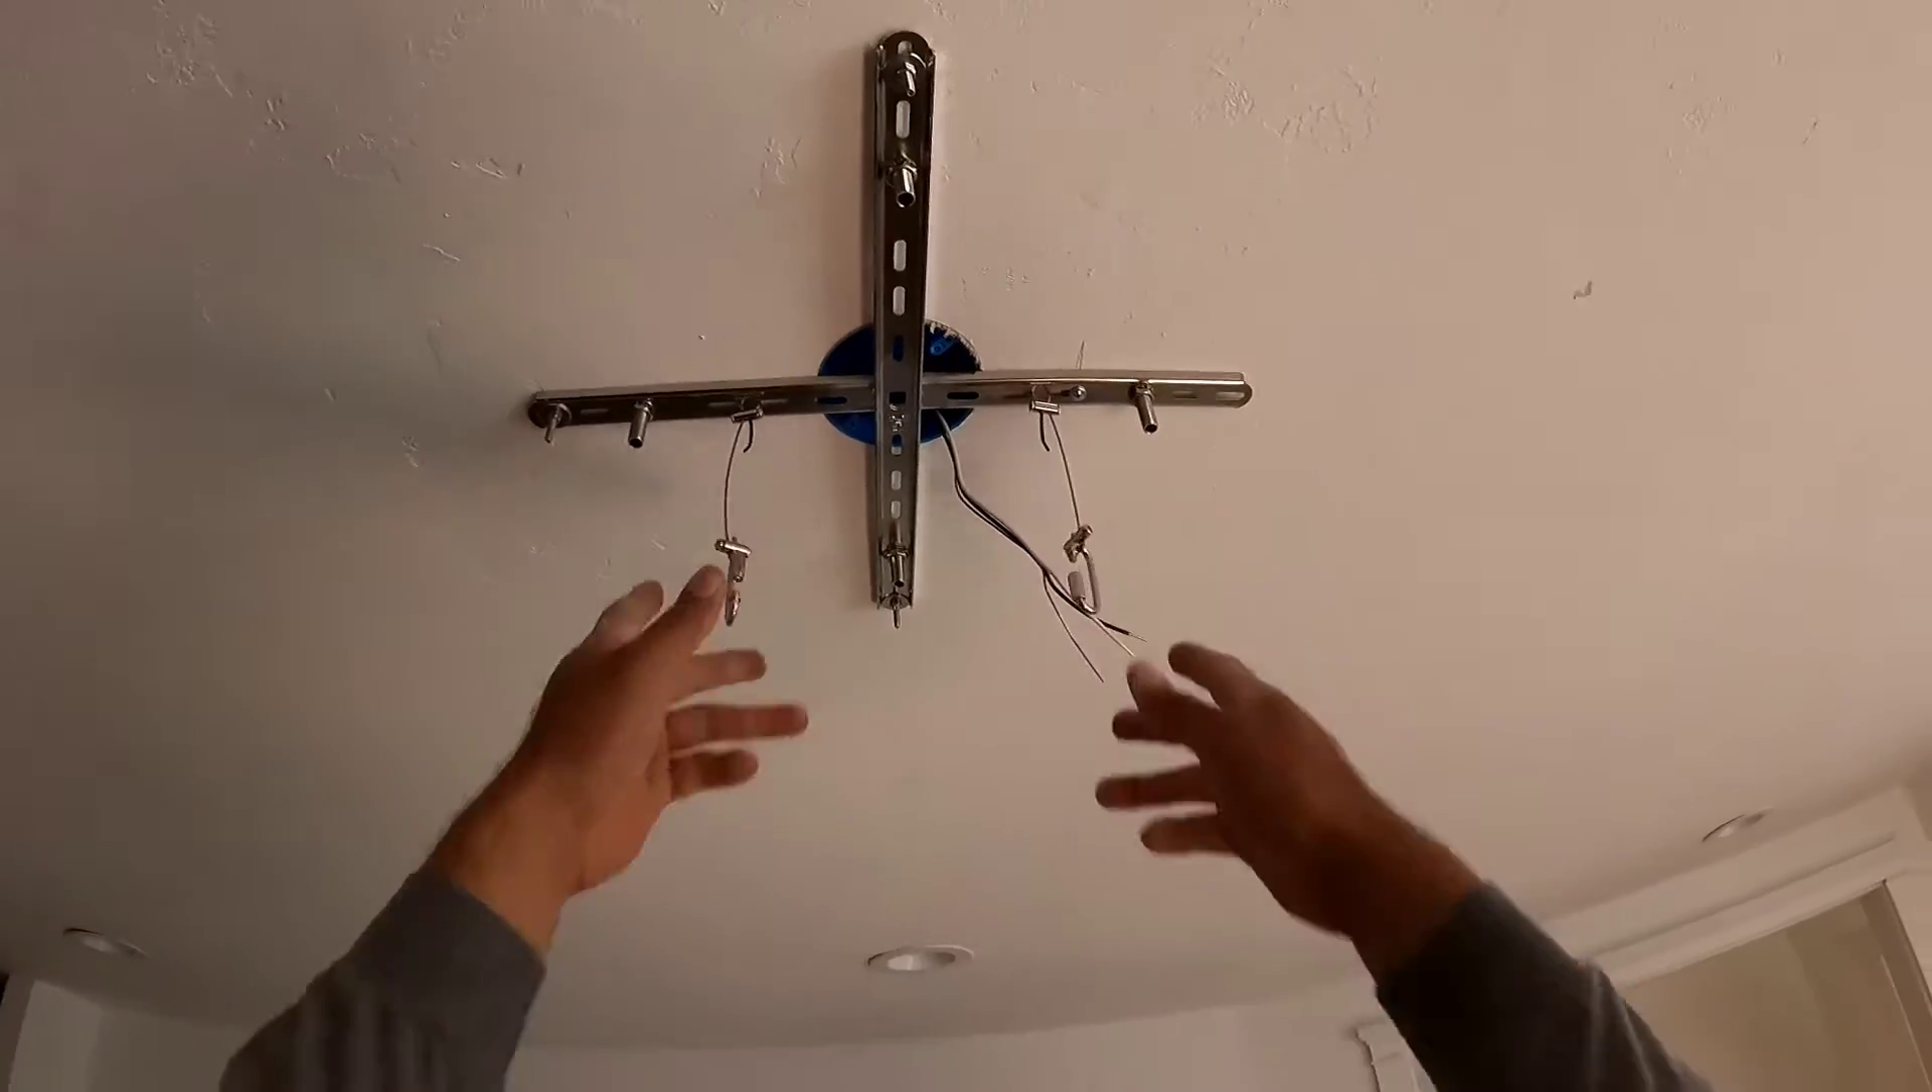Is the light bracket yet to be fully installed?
No.